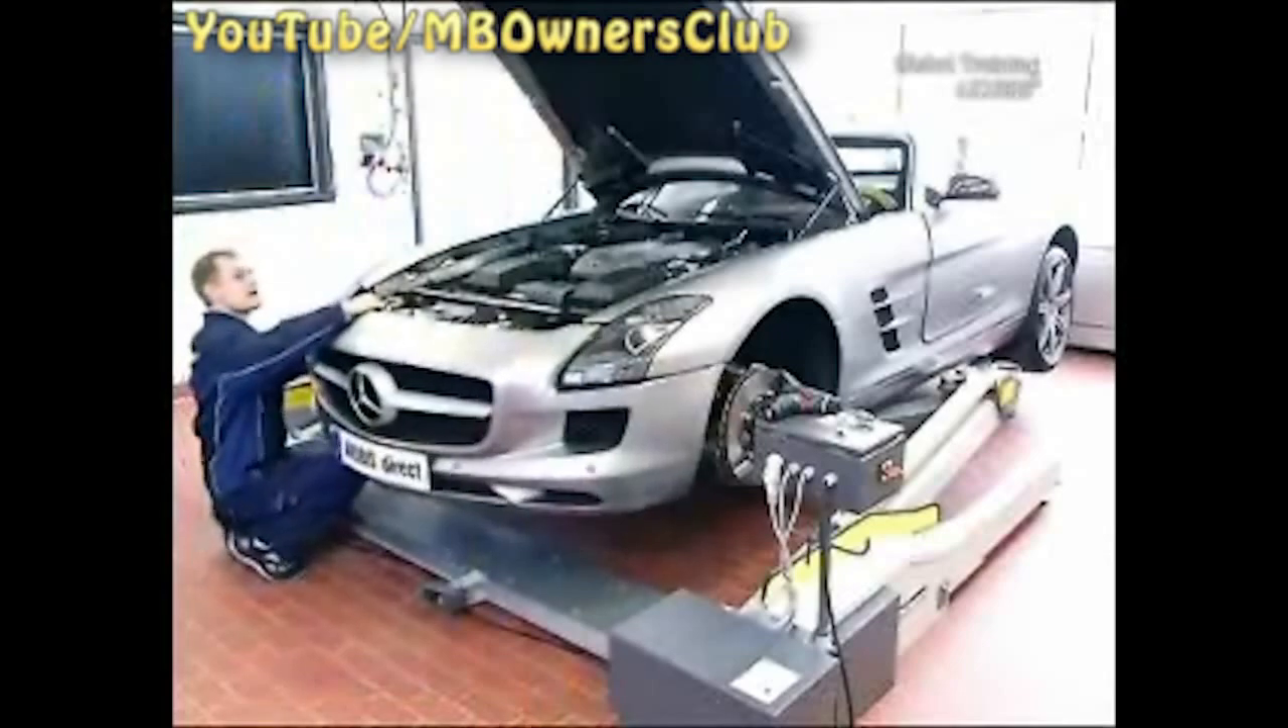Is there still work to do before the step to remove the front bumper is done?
Yes.